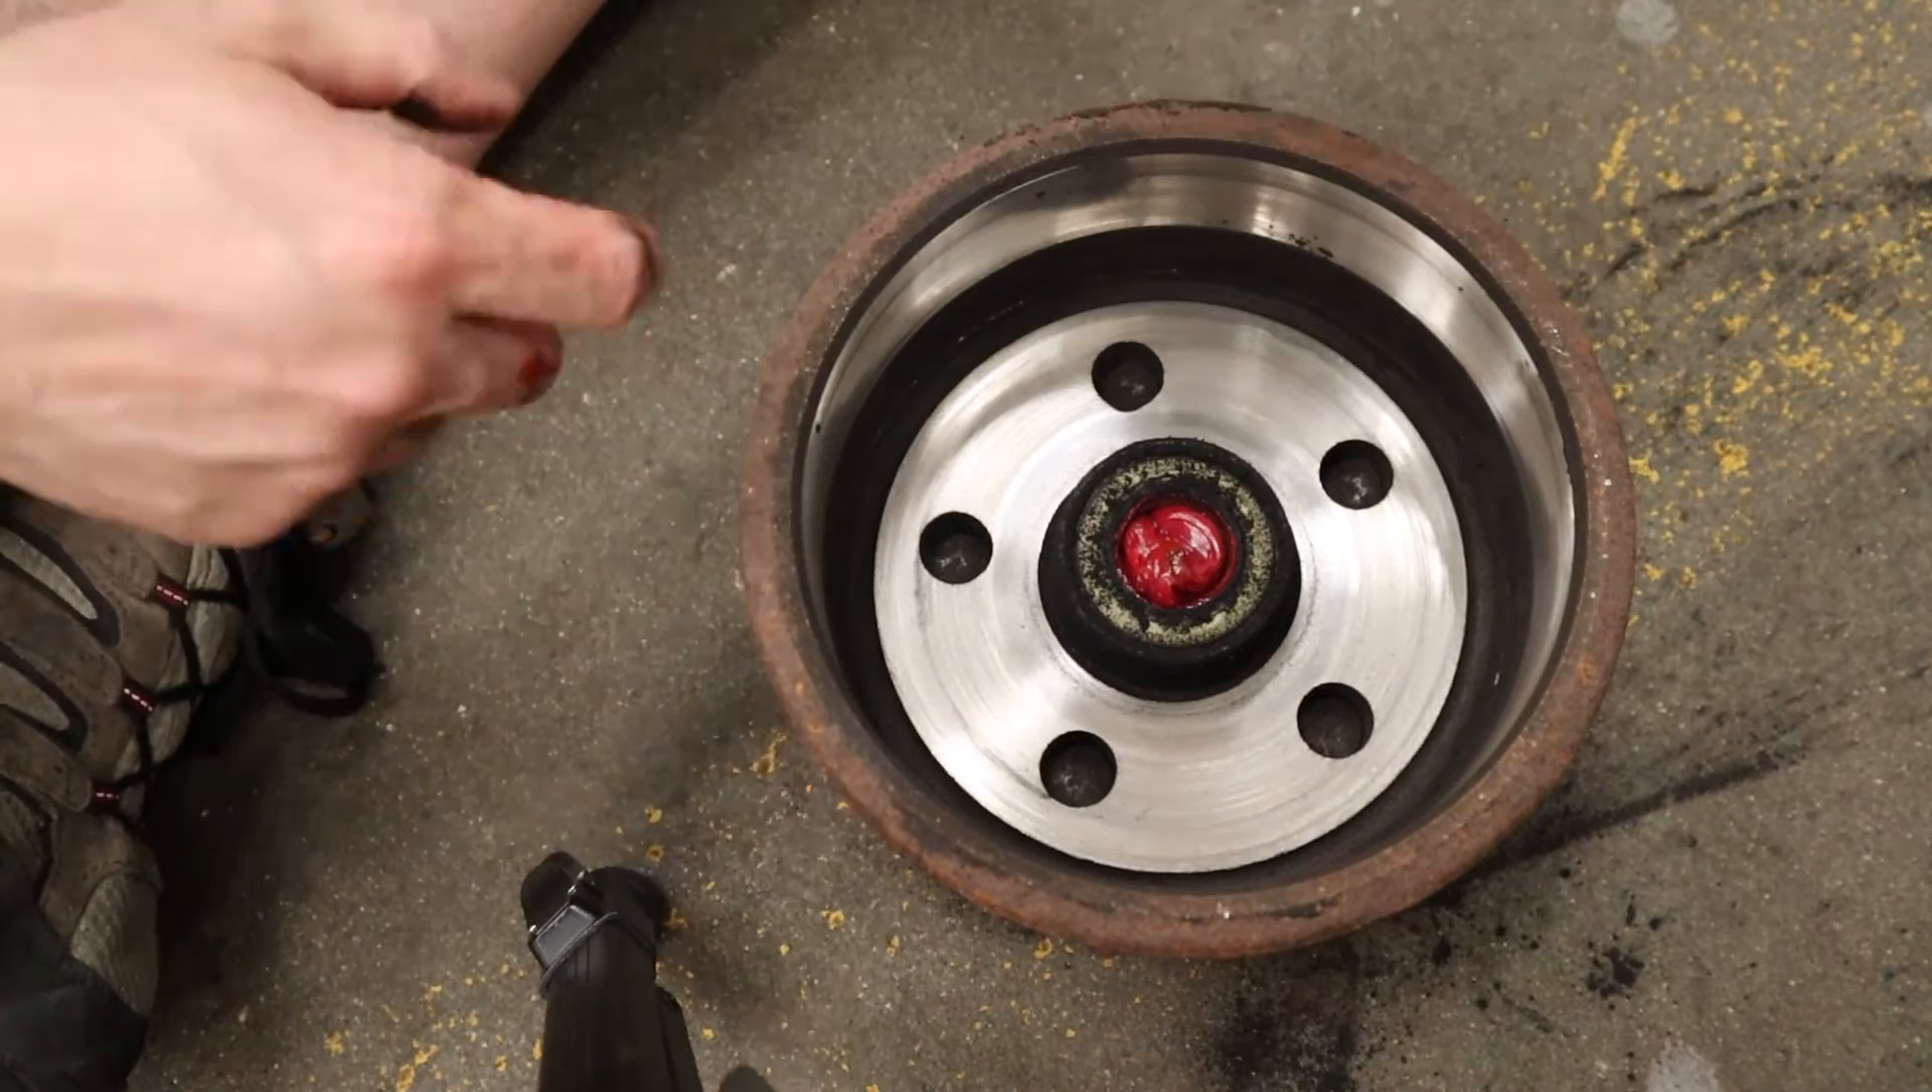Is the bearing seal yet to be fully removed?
Yes.